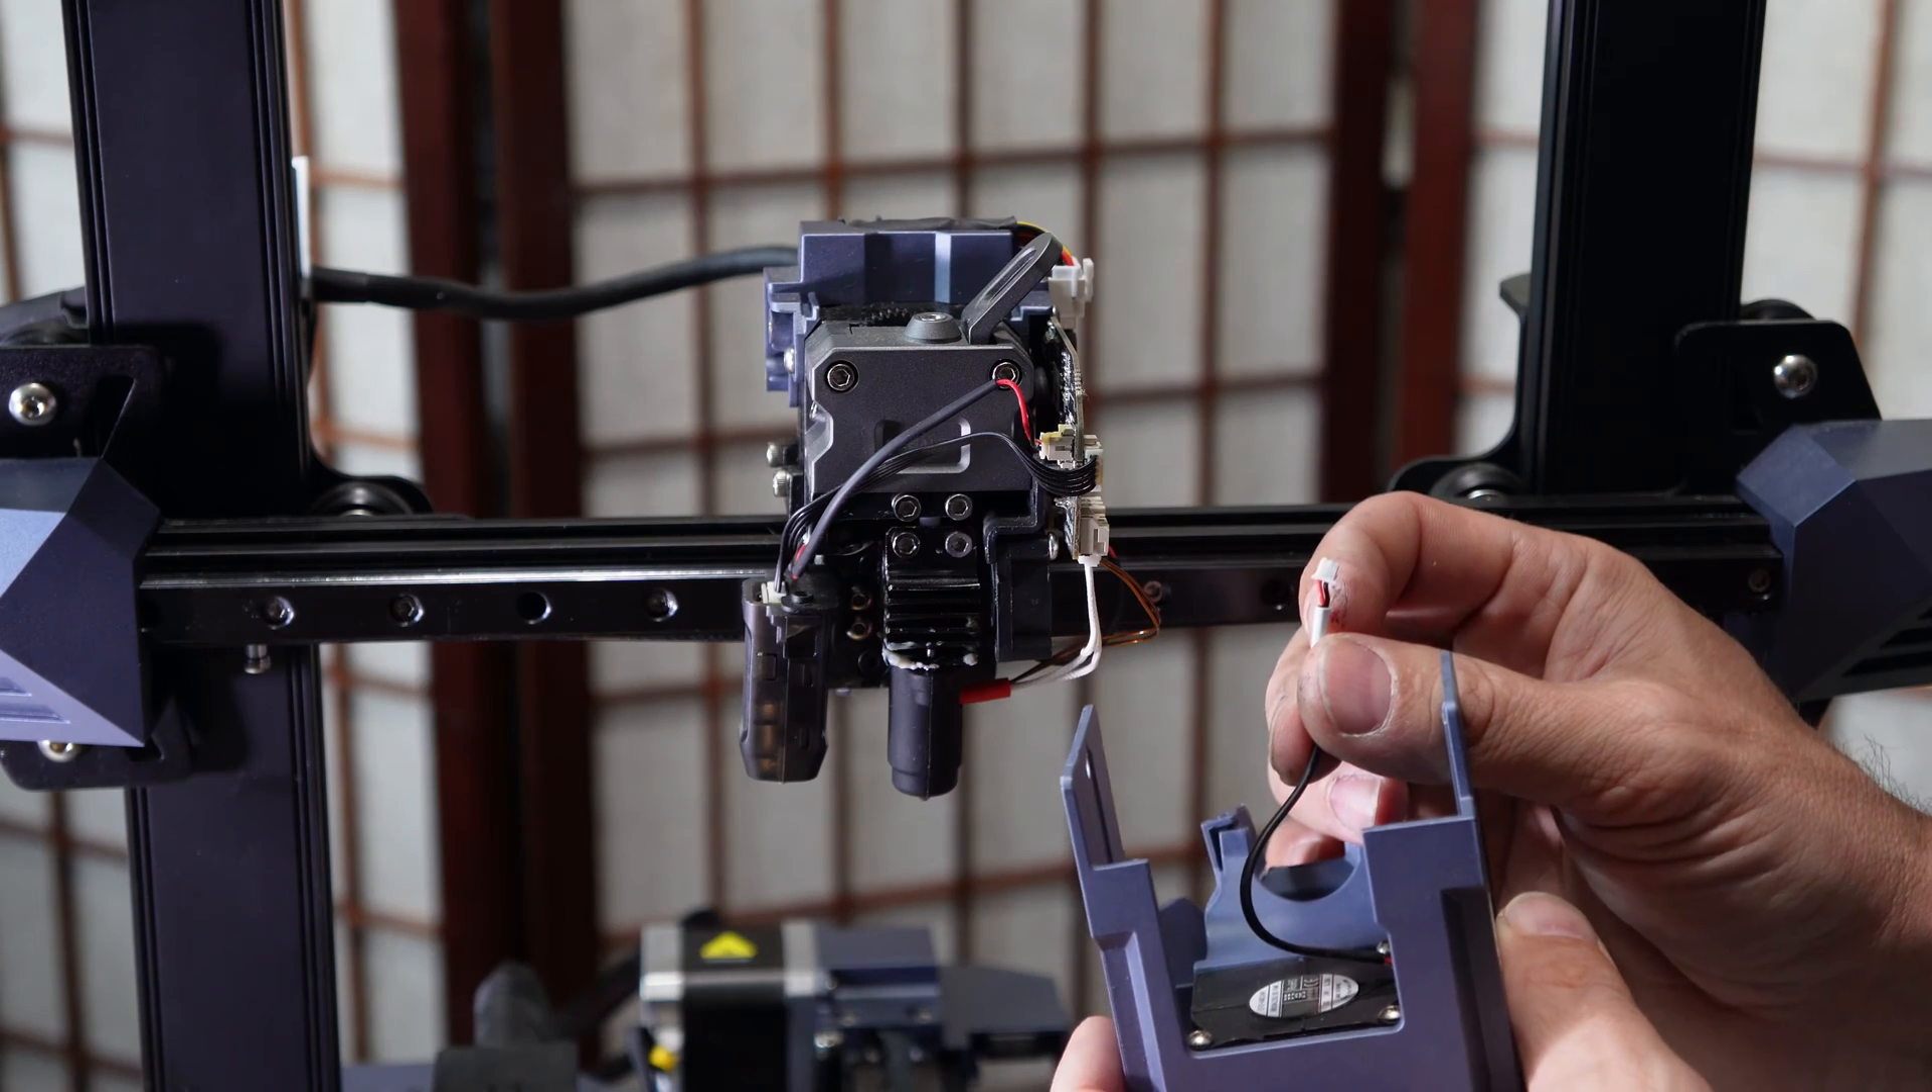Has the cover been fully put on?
No.